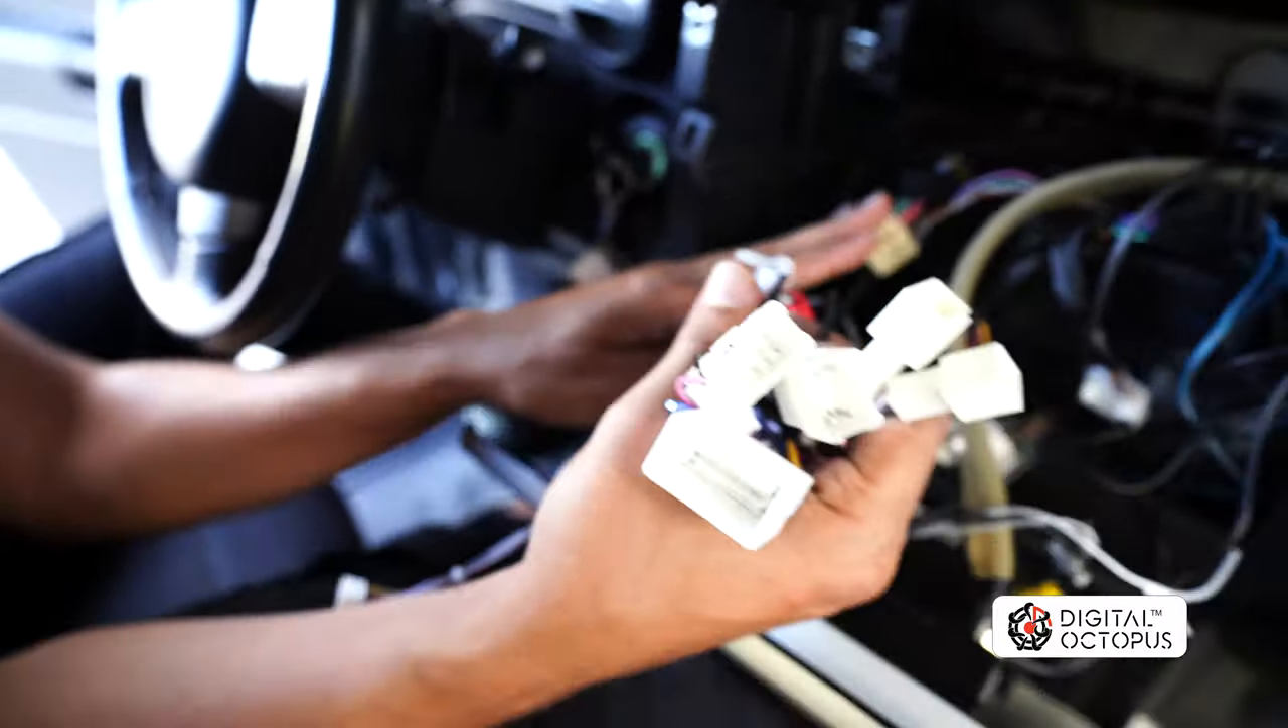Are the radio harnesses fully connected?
No.